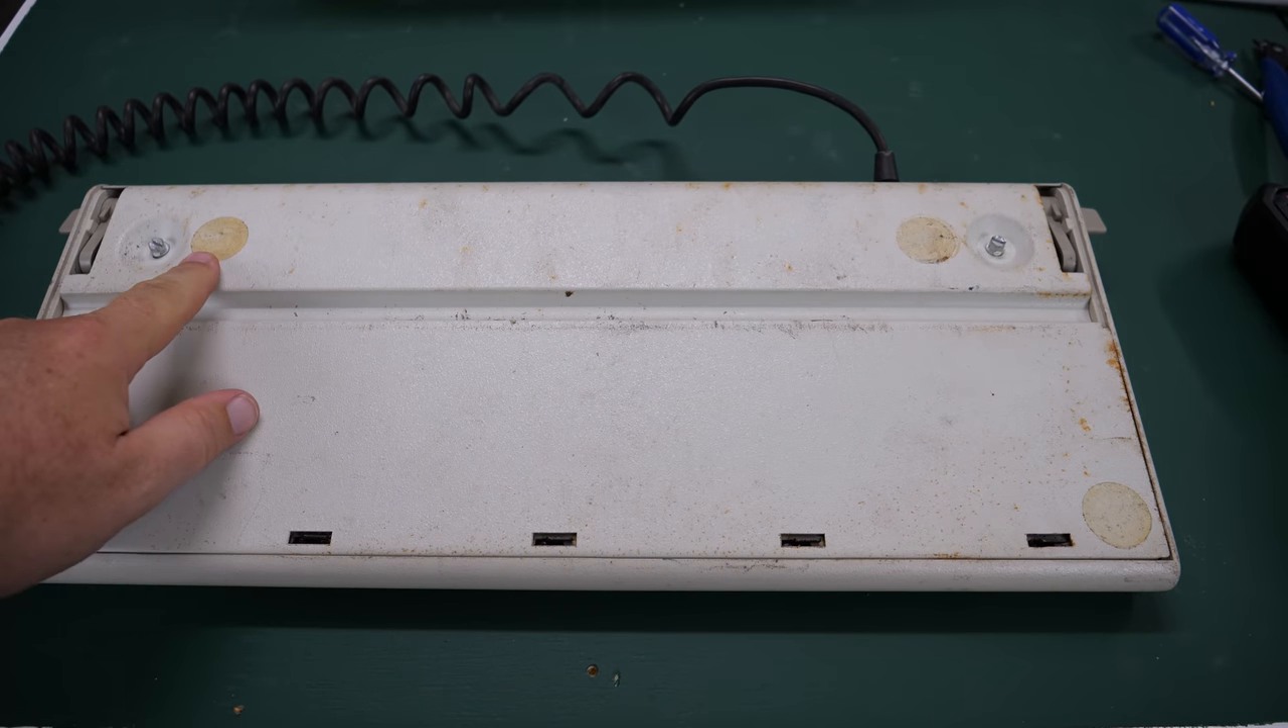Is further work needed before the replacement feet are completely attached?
Yes.